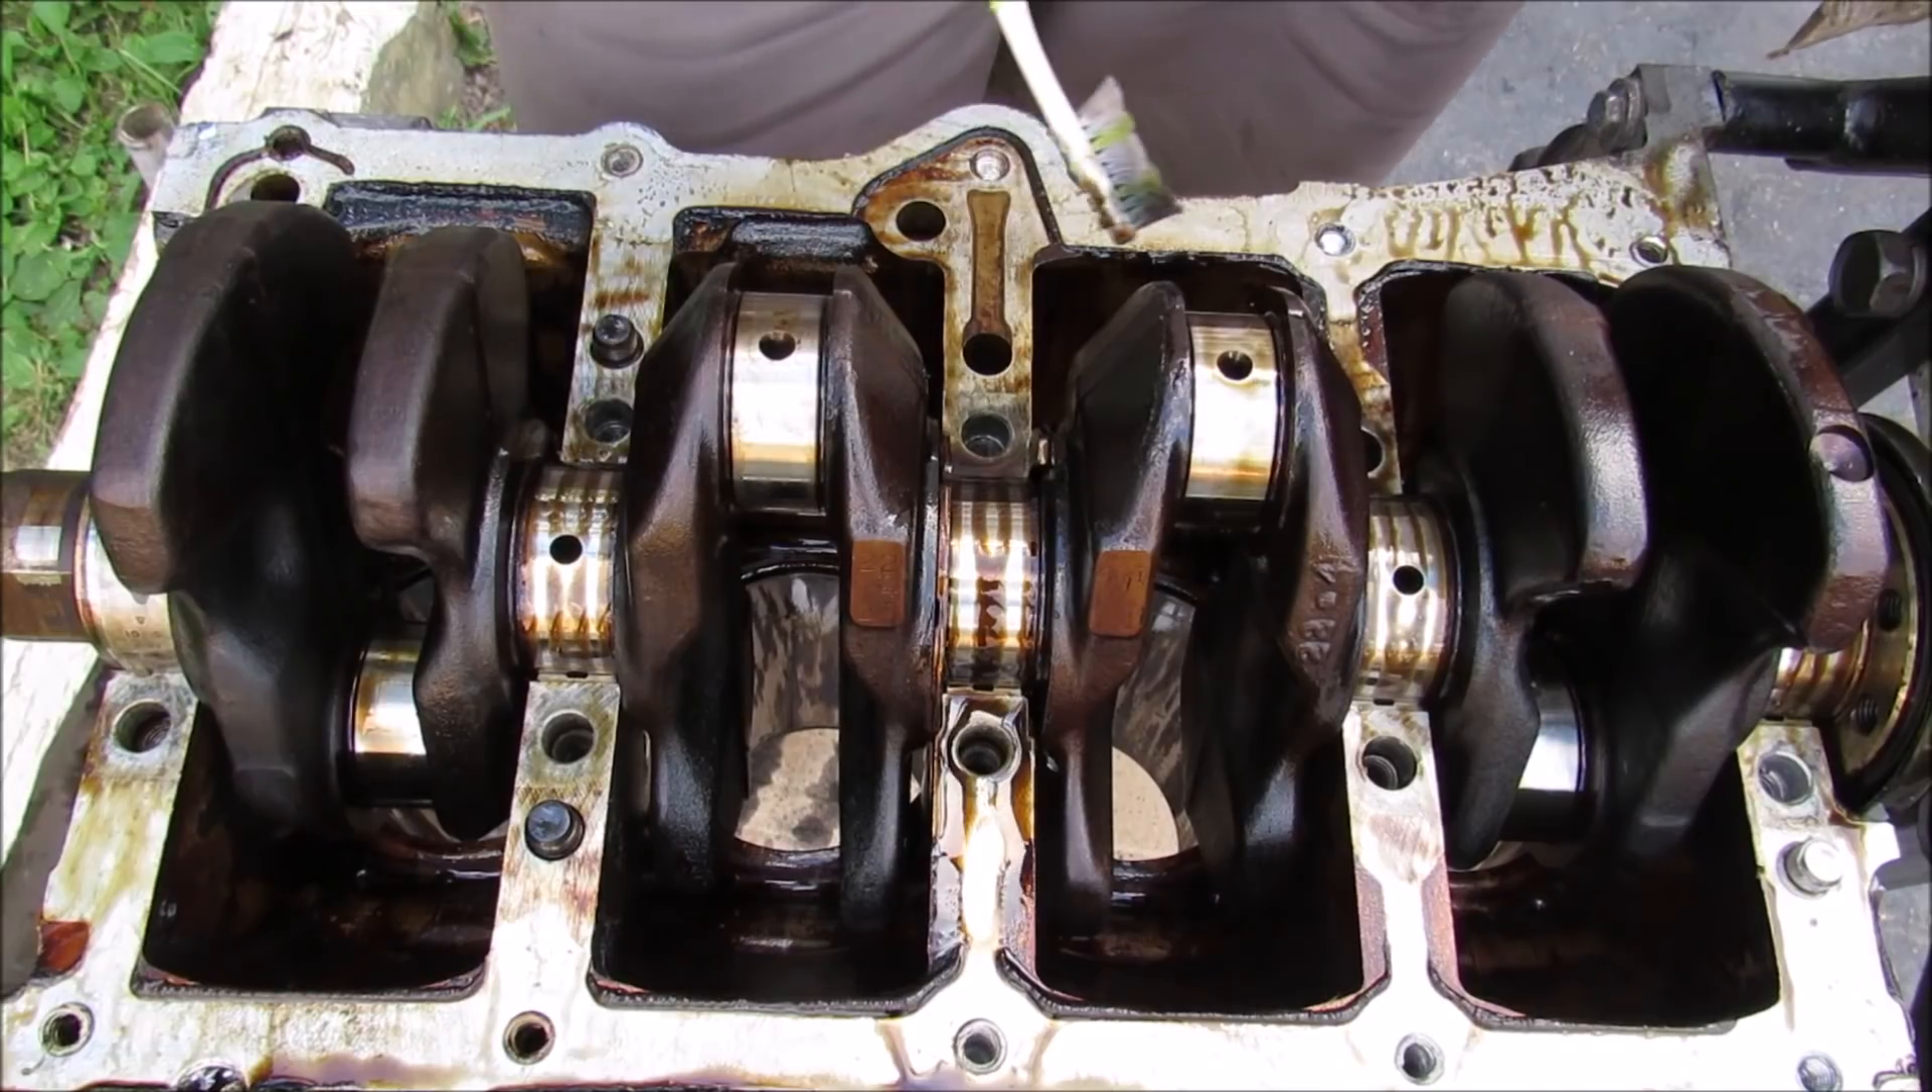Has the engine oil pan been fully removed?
Yes.